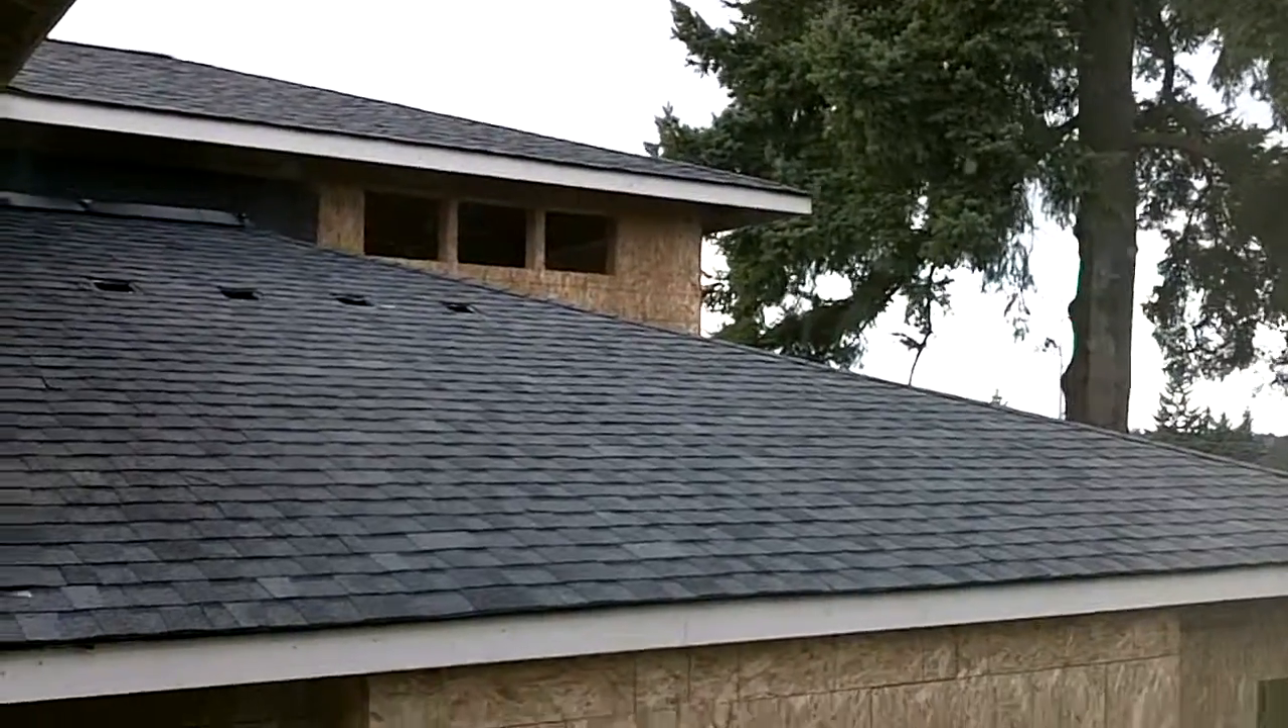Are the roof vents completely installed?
No.